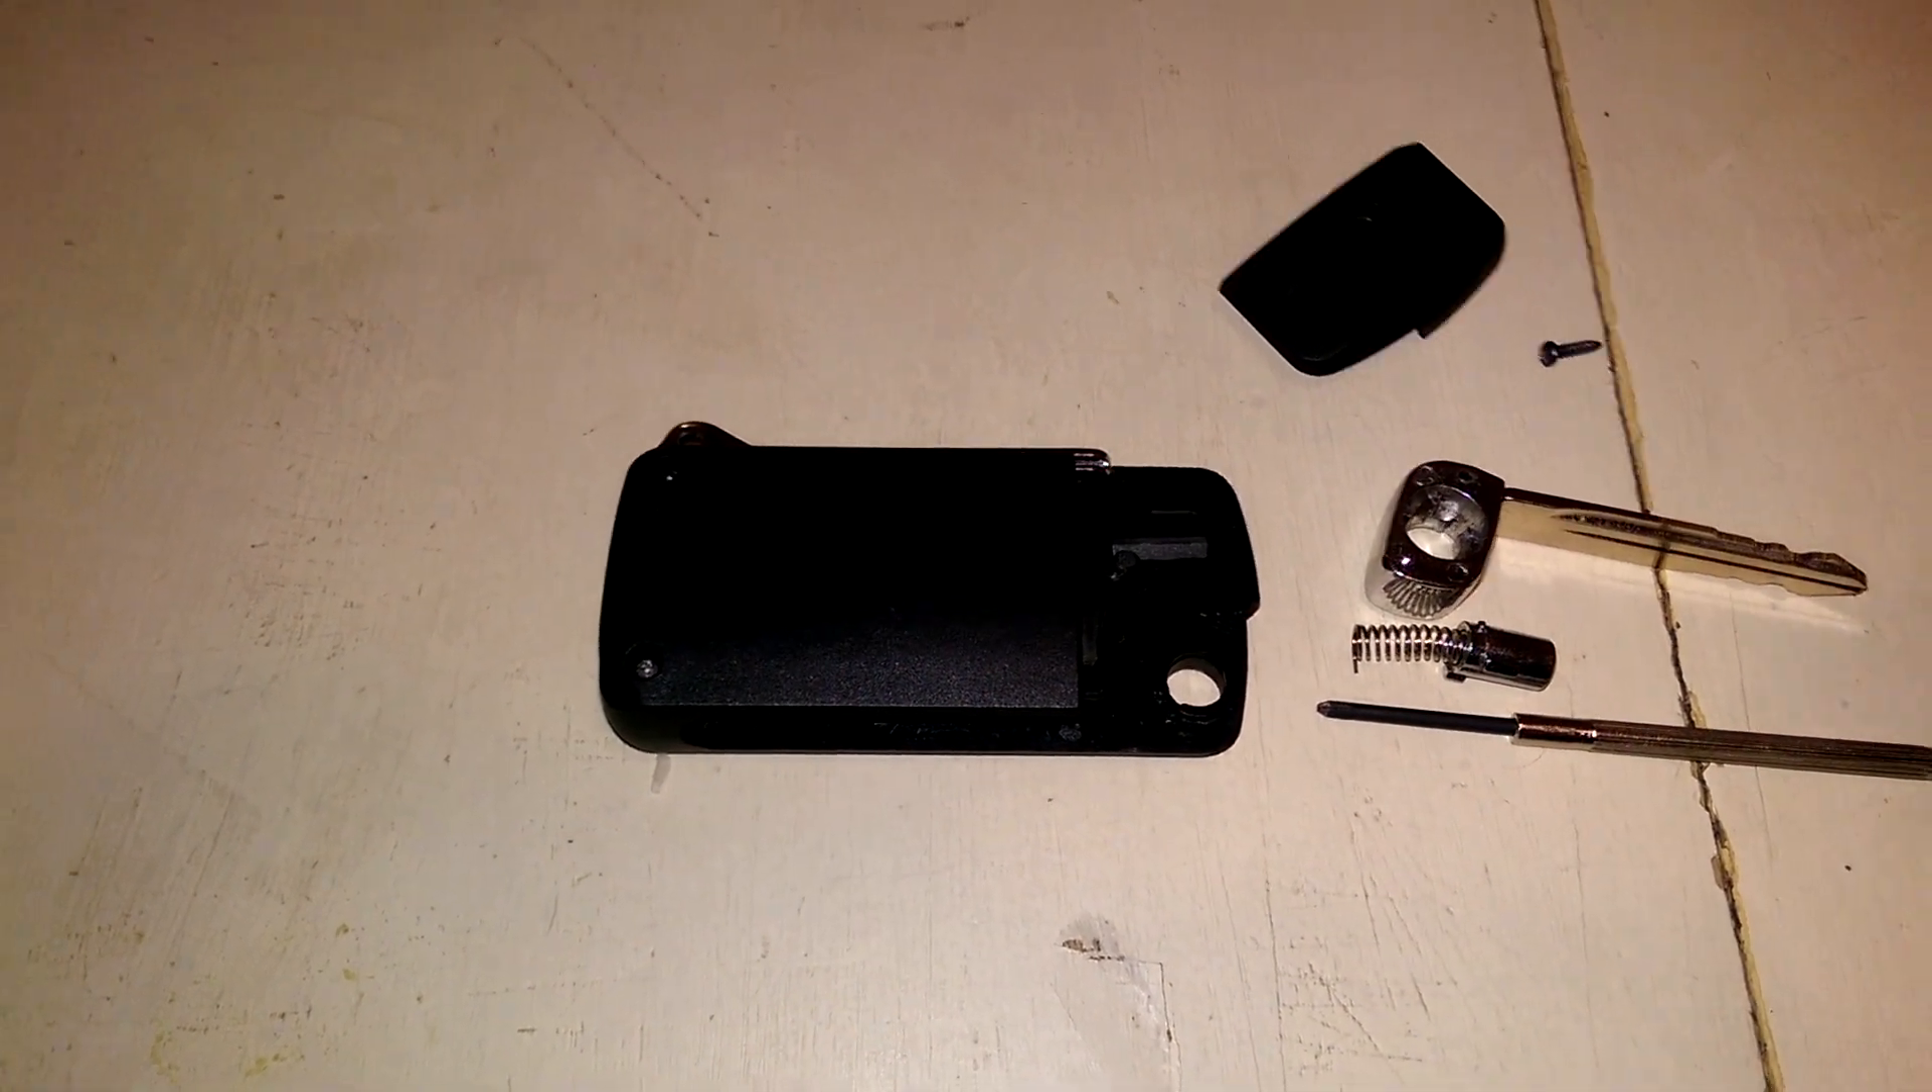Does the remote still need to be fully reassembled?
Yes.